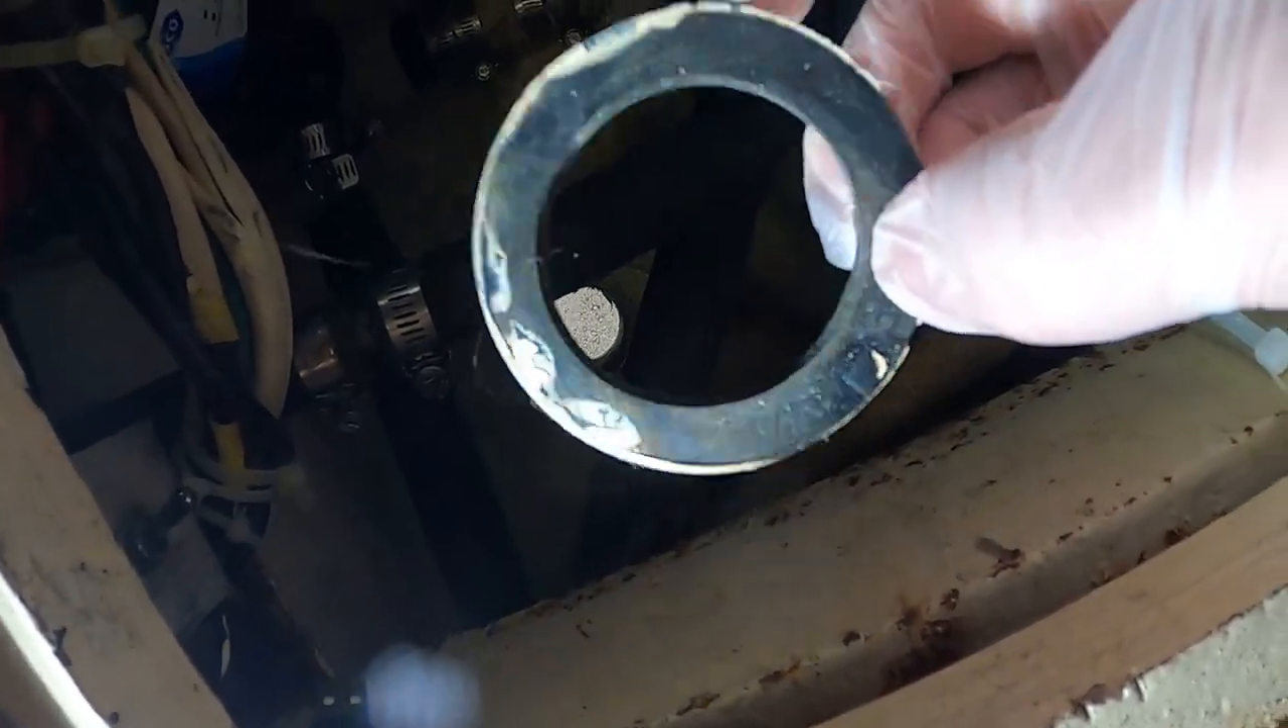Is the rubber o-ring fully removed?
Yes.